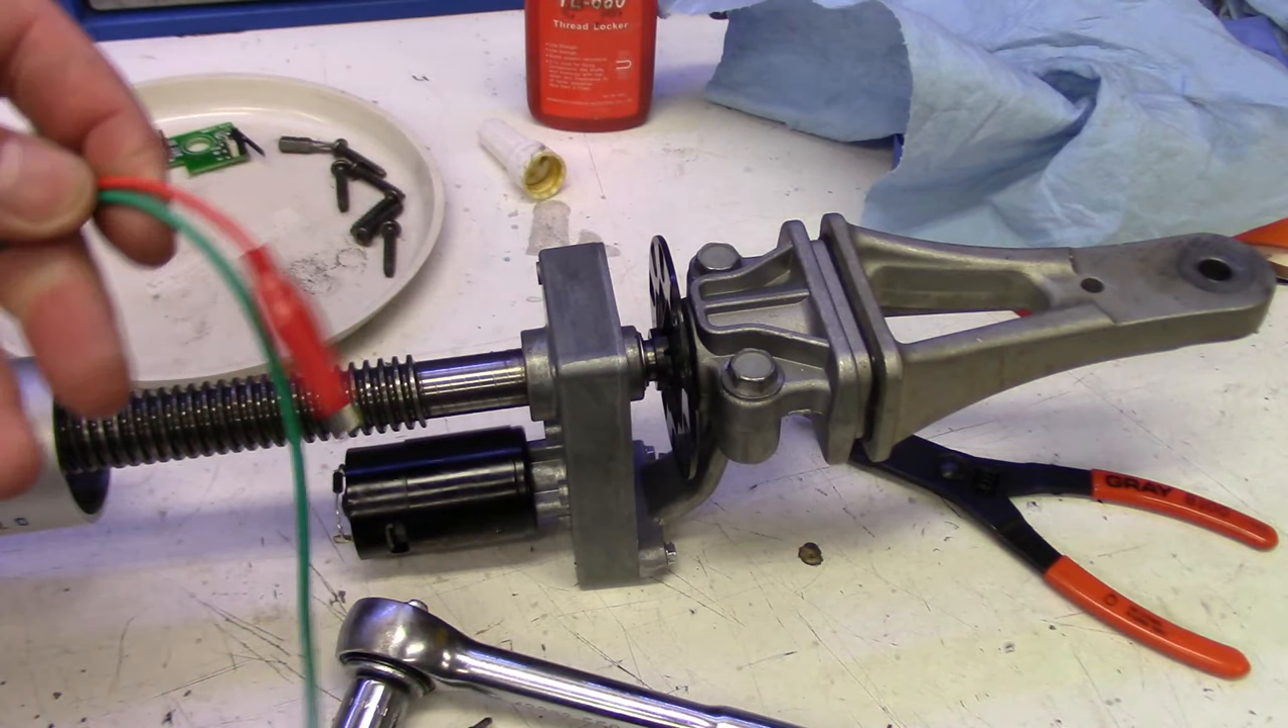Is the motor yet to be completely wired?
Yes.